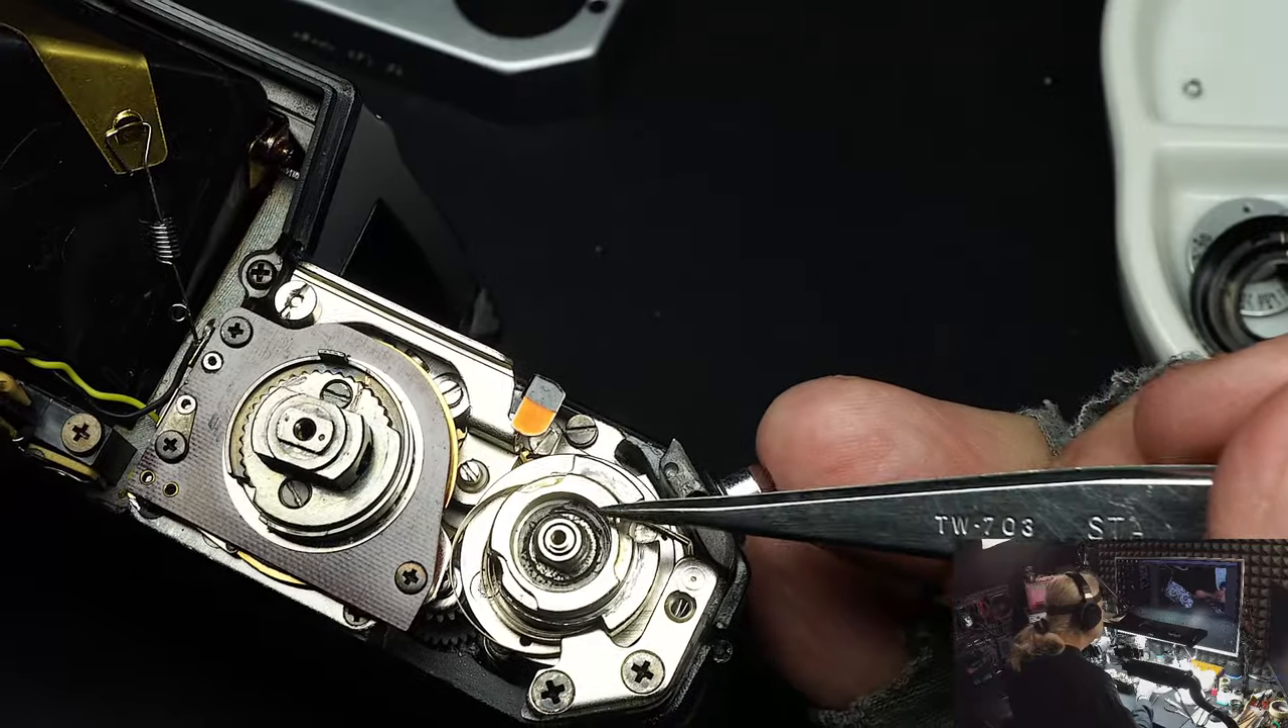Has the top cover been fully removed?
Yes.